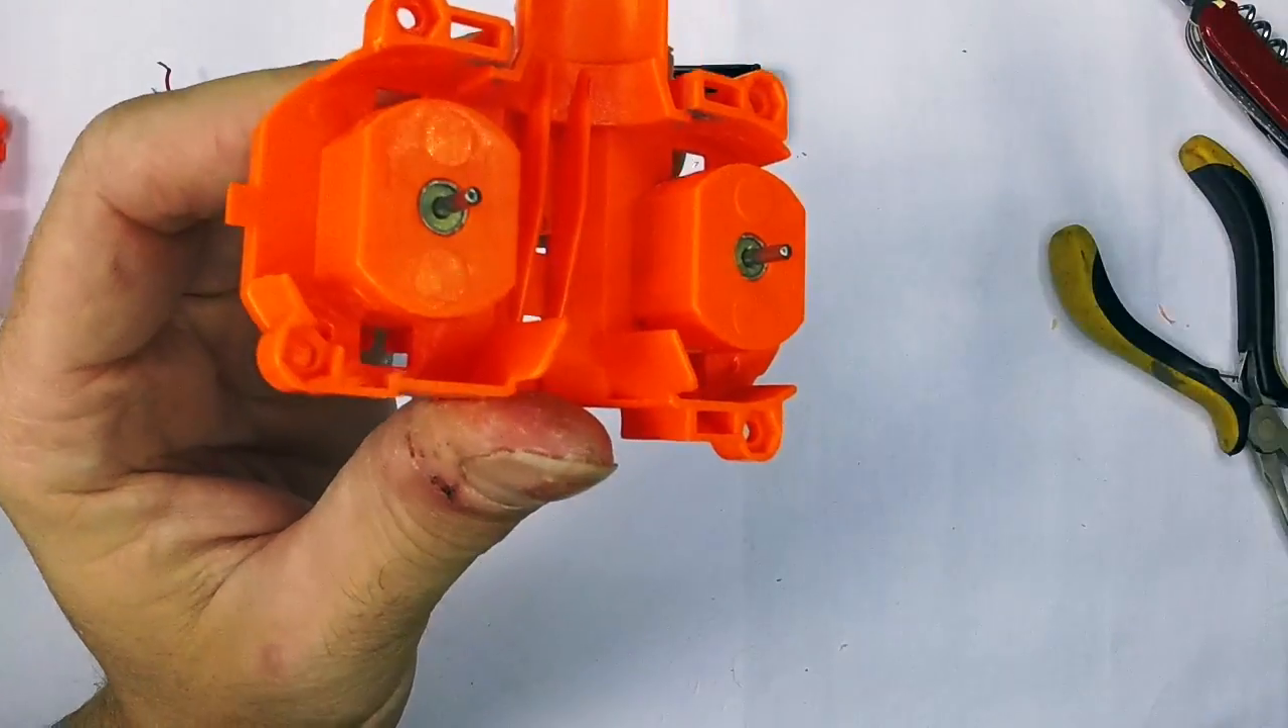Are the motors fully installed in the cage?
Yes.